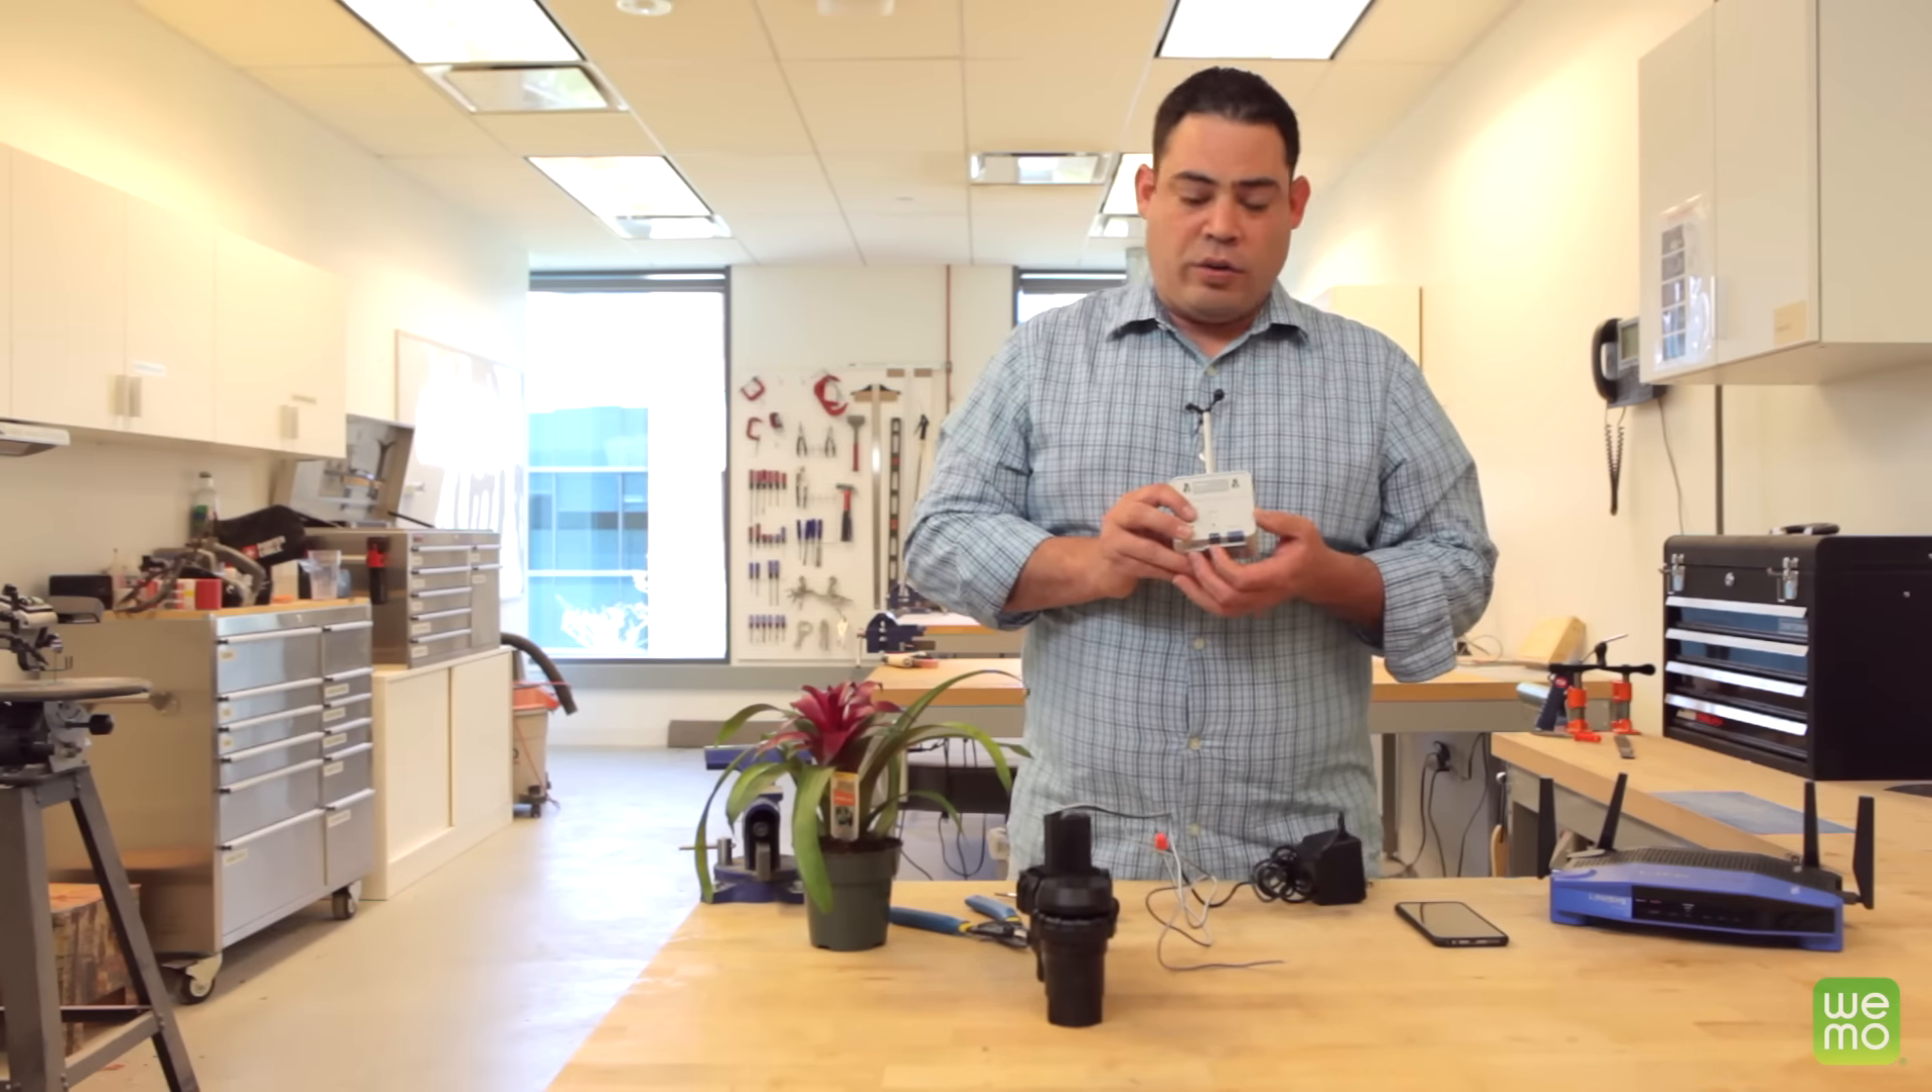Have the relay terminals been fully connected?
No.